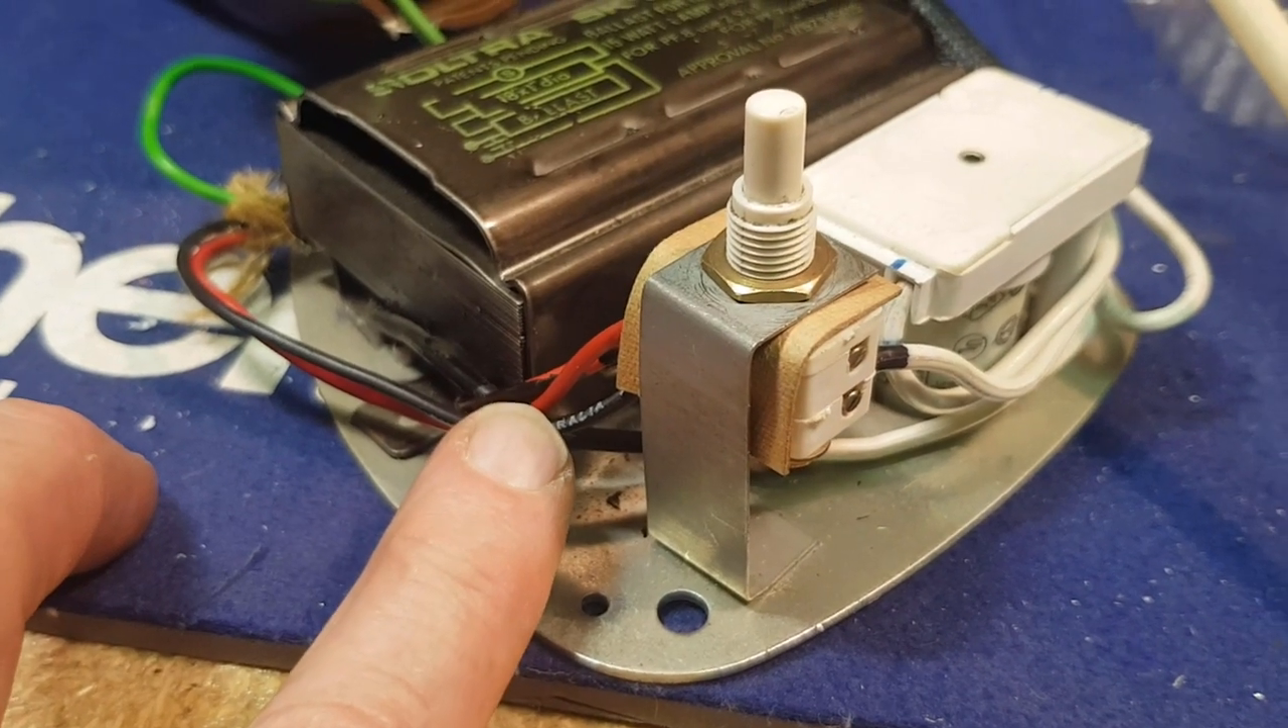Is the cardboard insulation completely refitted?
Yes.